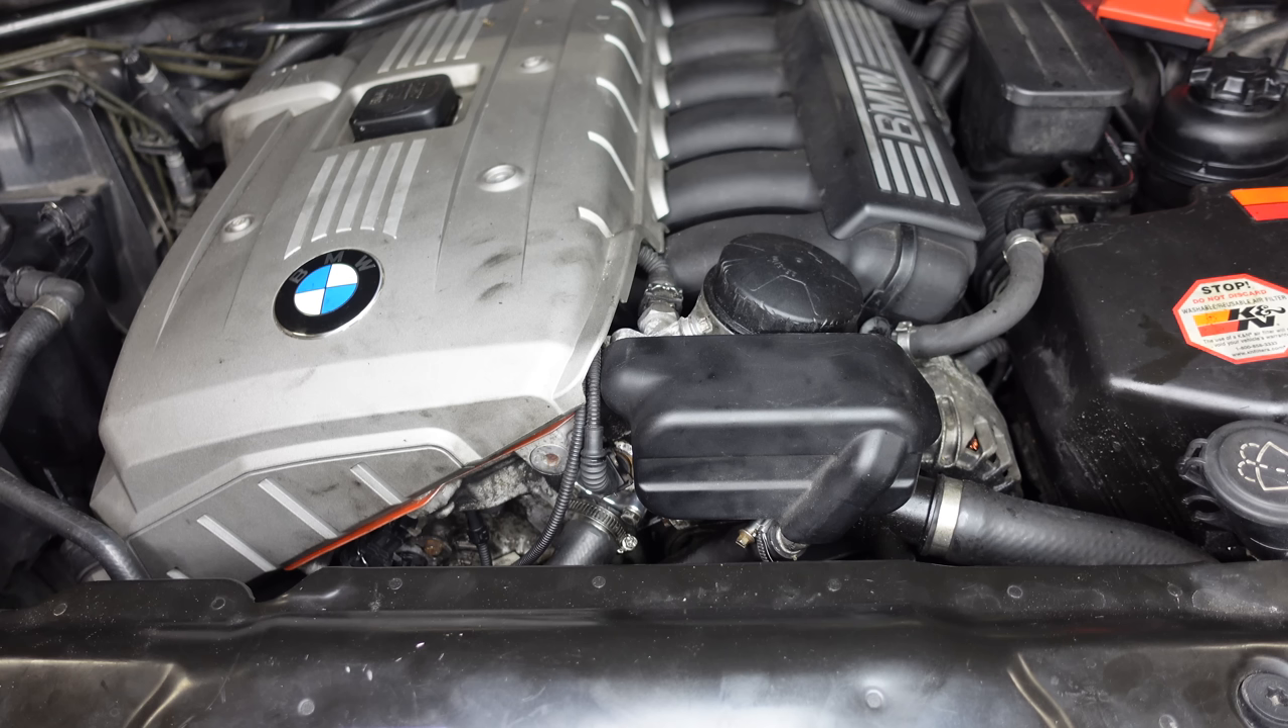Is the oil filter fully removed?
No.